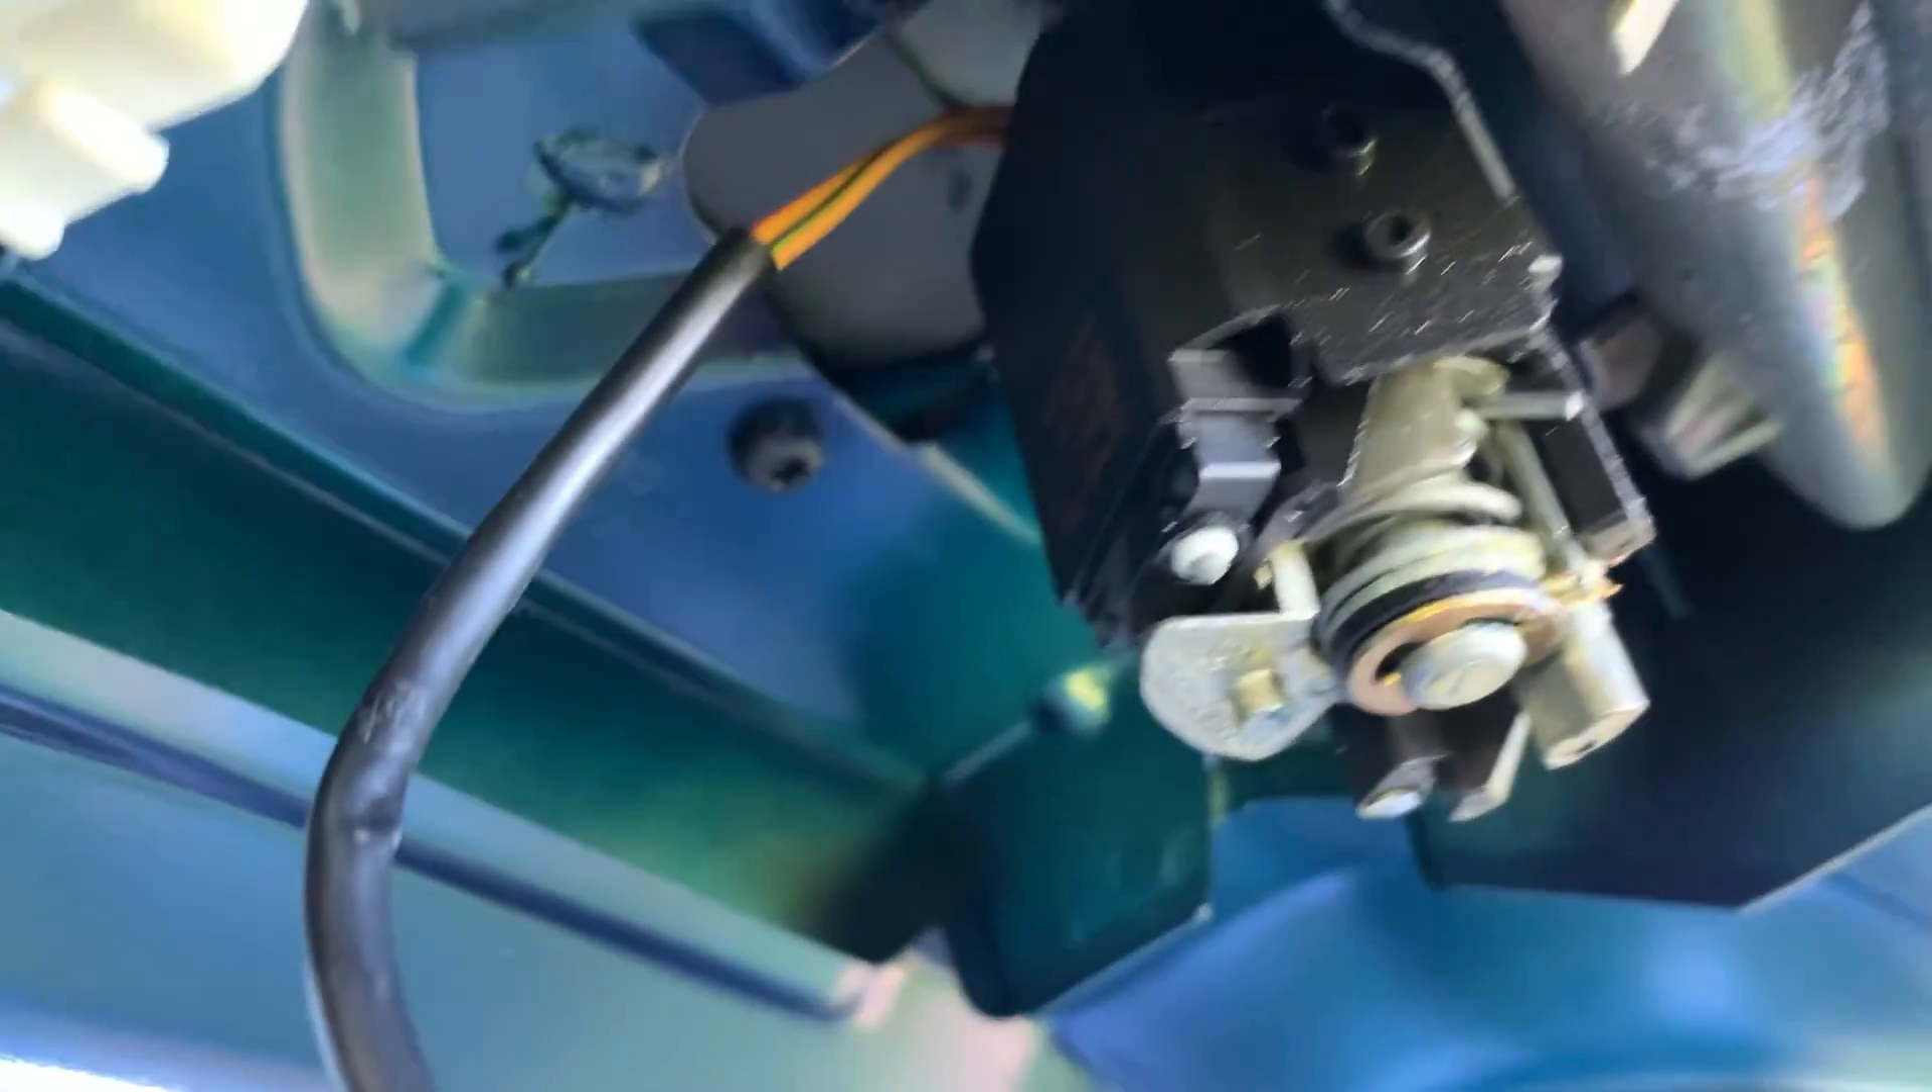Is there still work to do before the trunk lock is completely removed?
Yes.